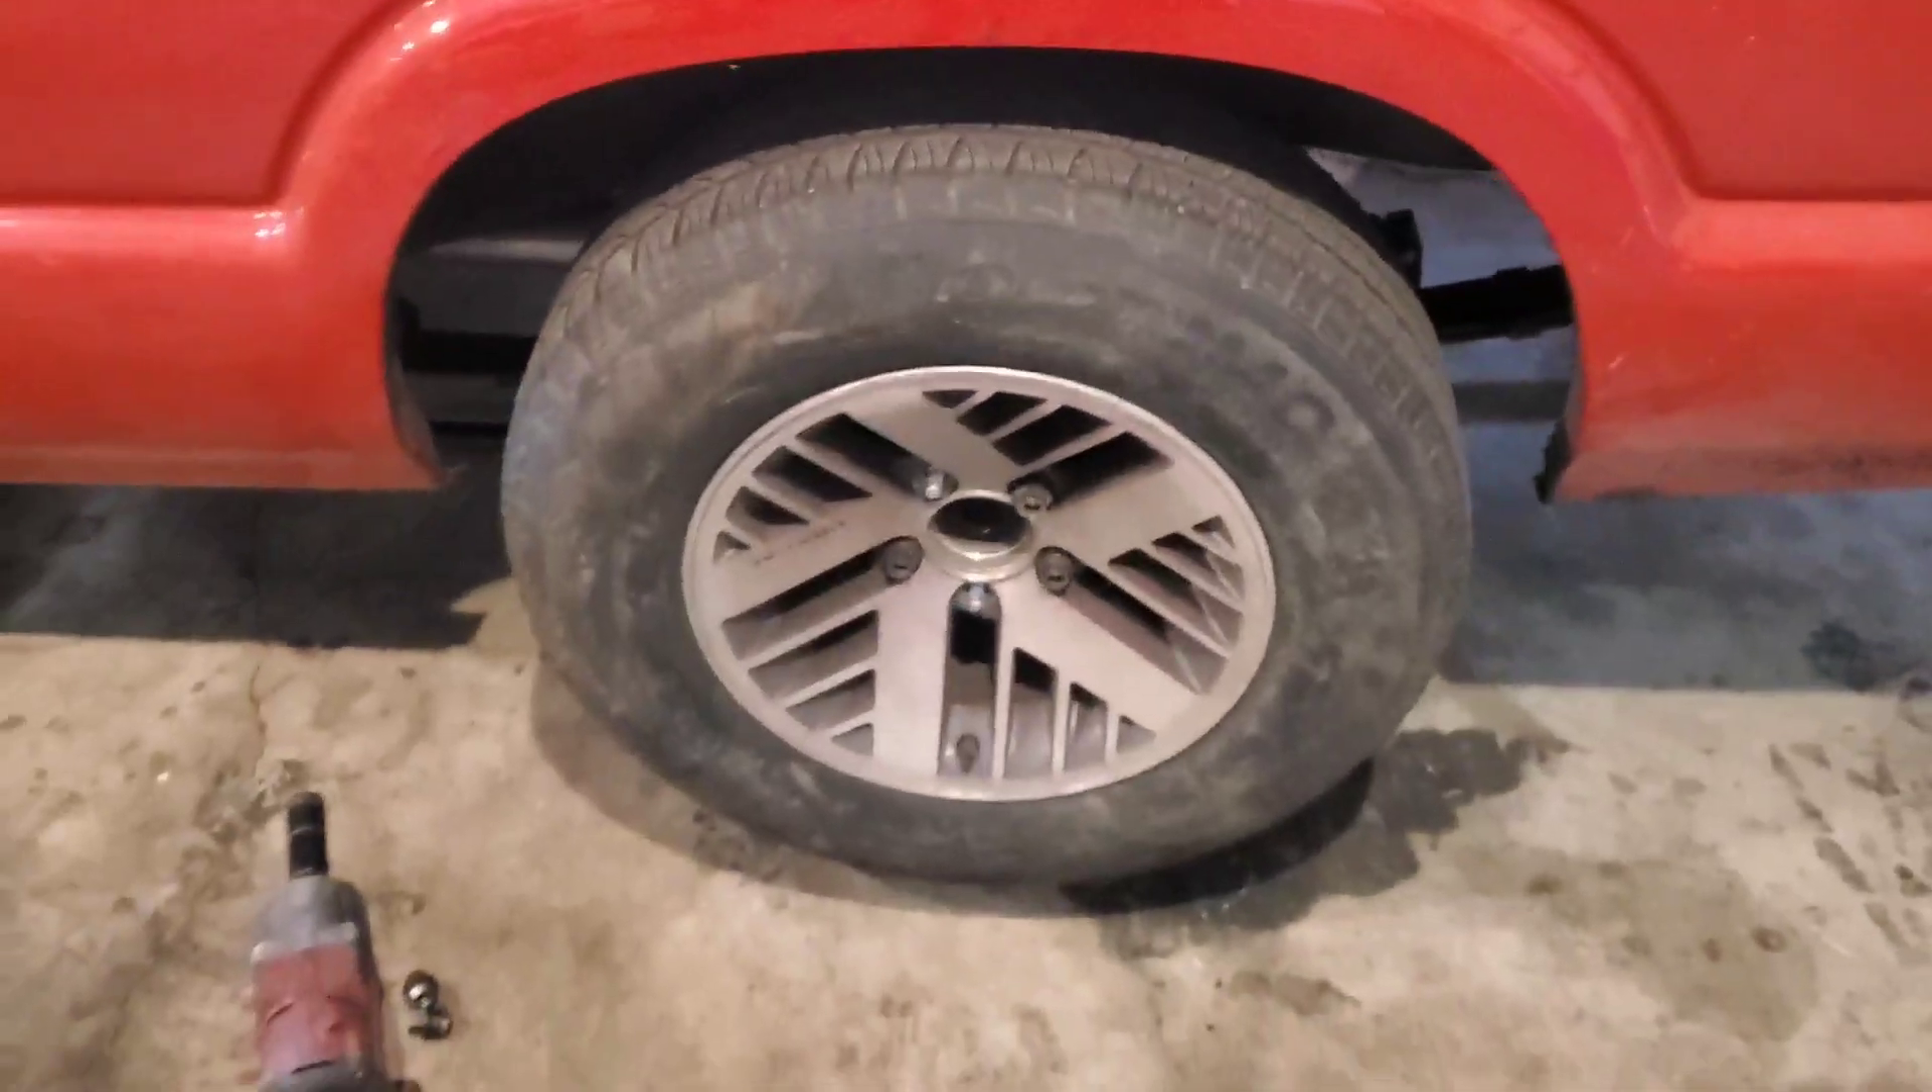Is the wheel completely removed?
No.